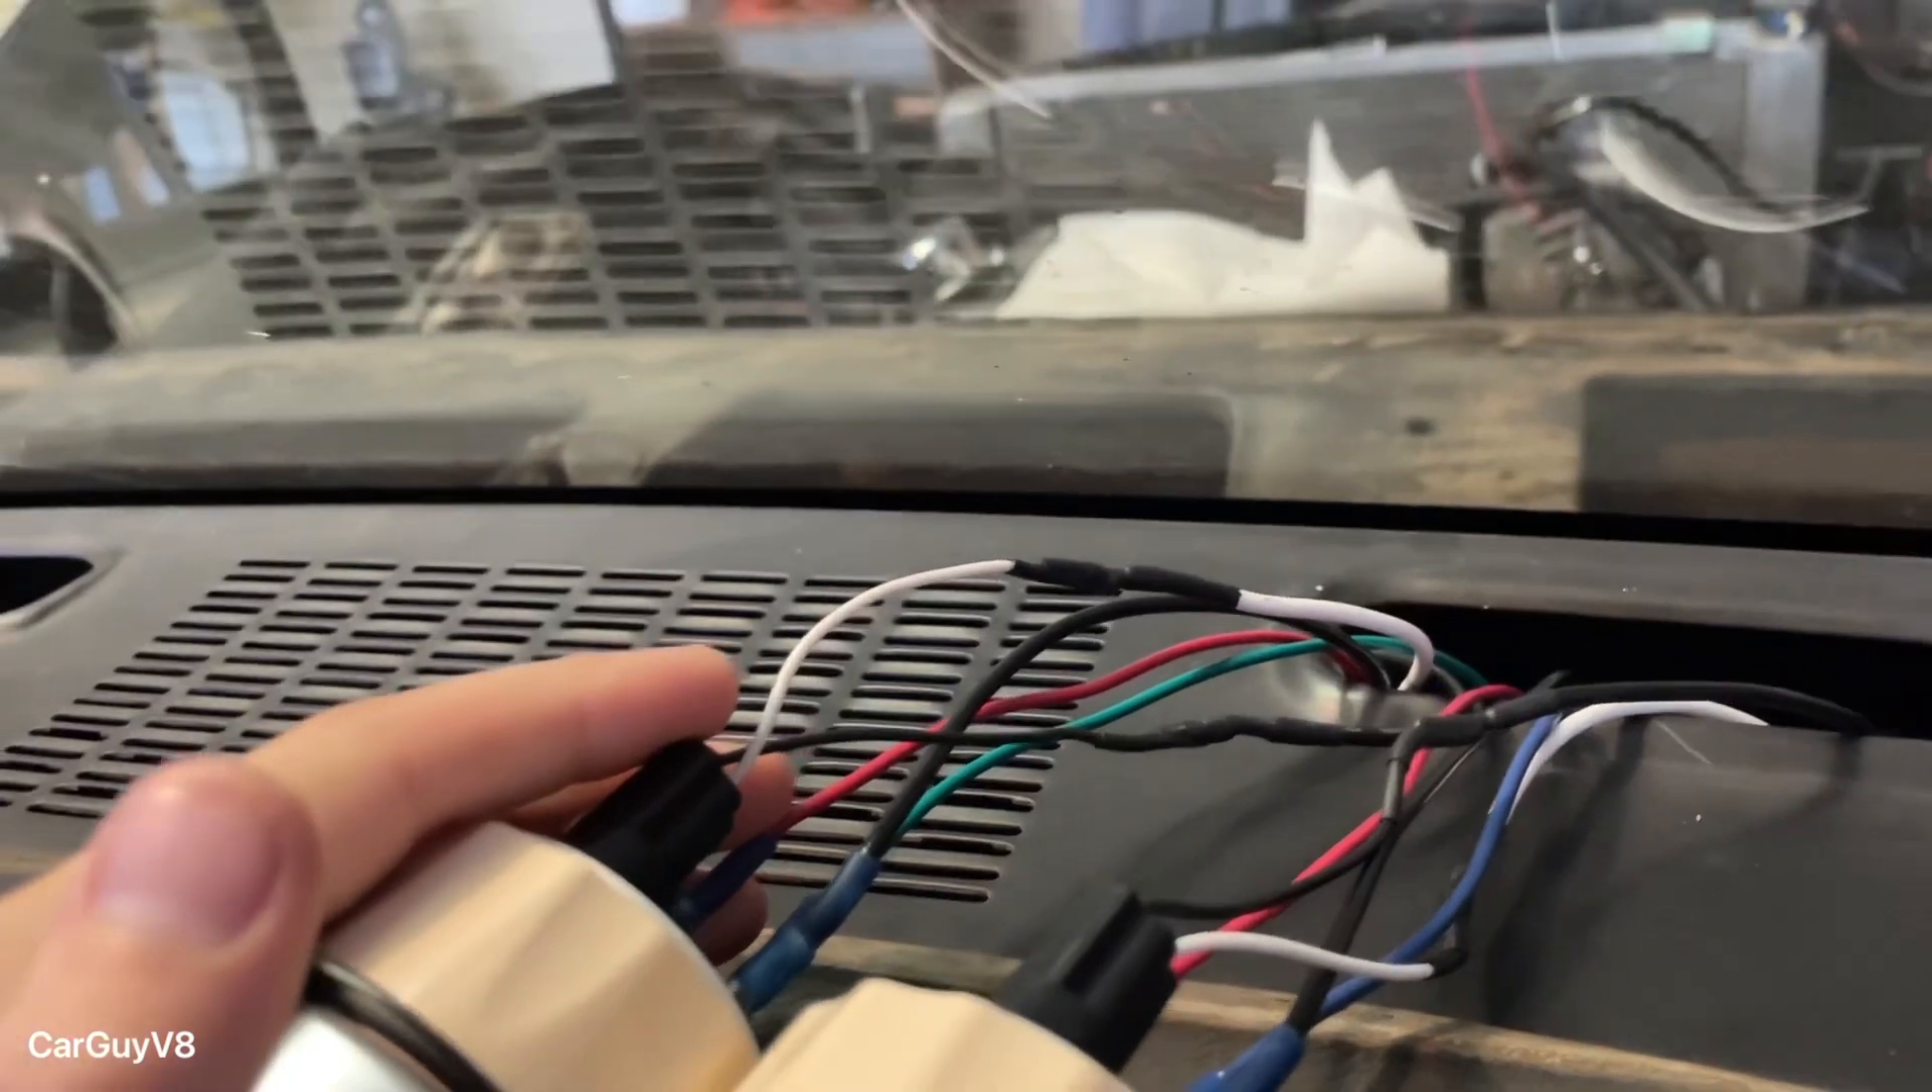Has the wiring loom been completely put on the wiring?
No.